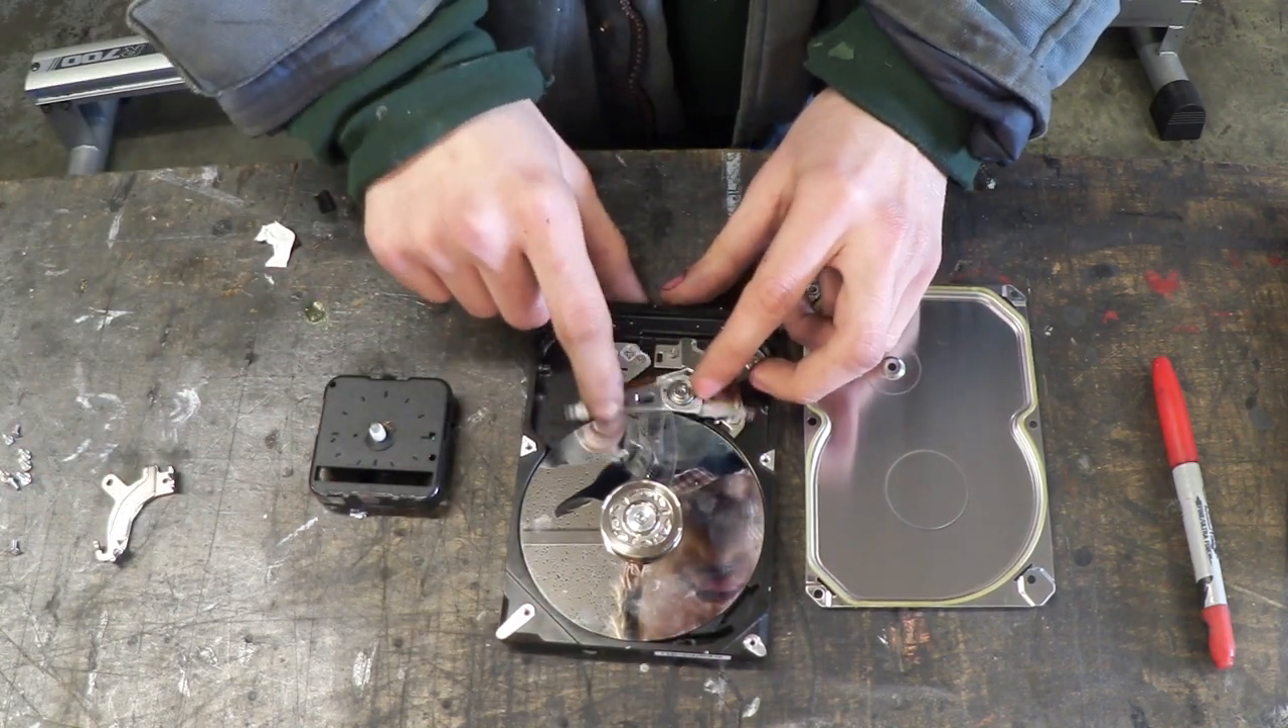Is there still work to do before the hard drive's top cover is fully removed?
No.